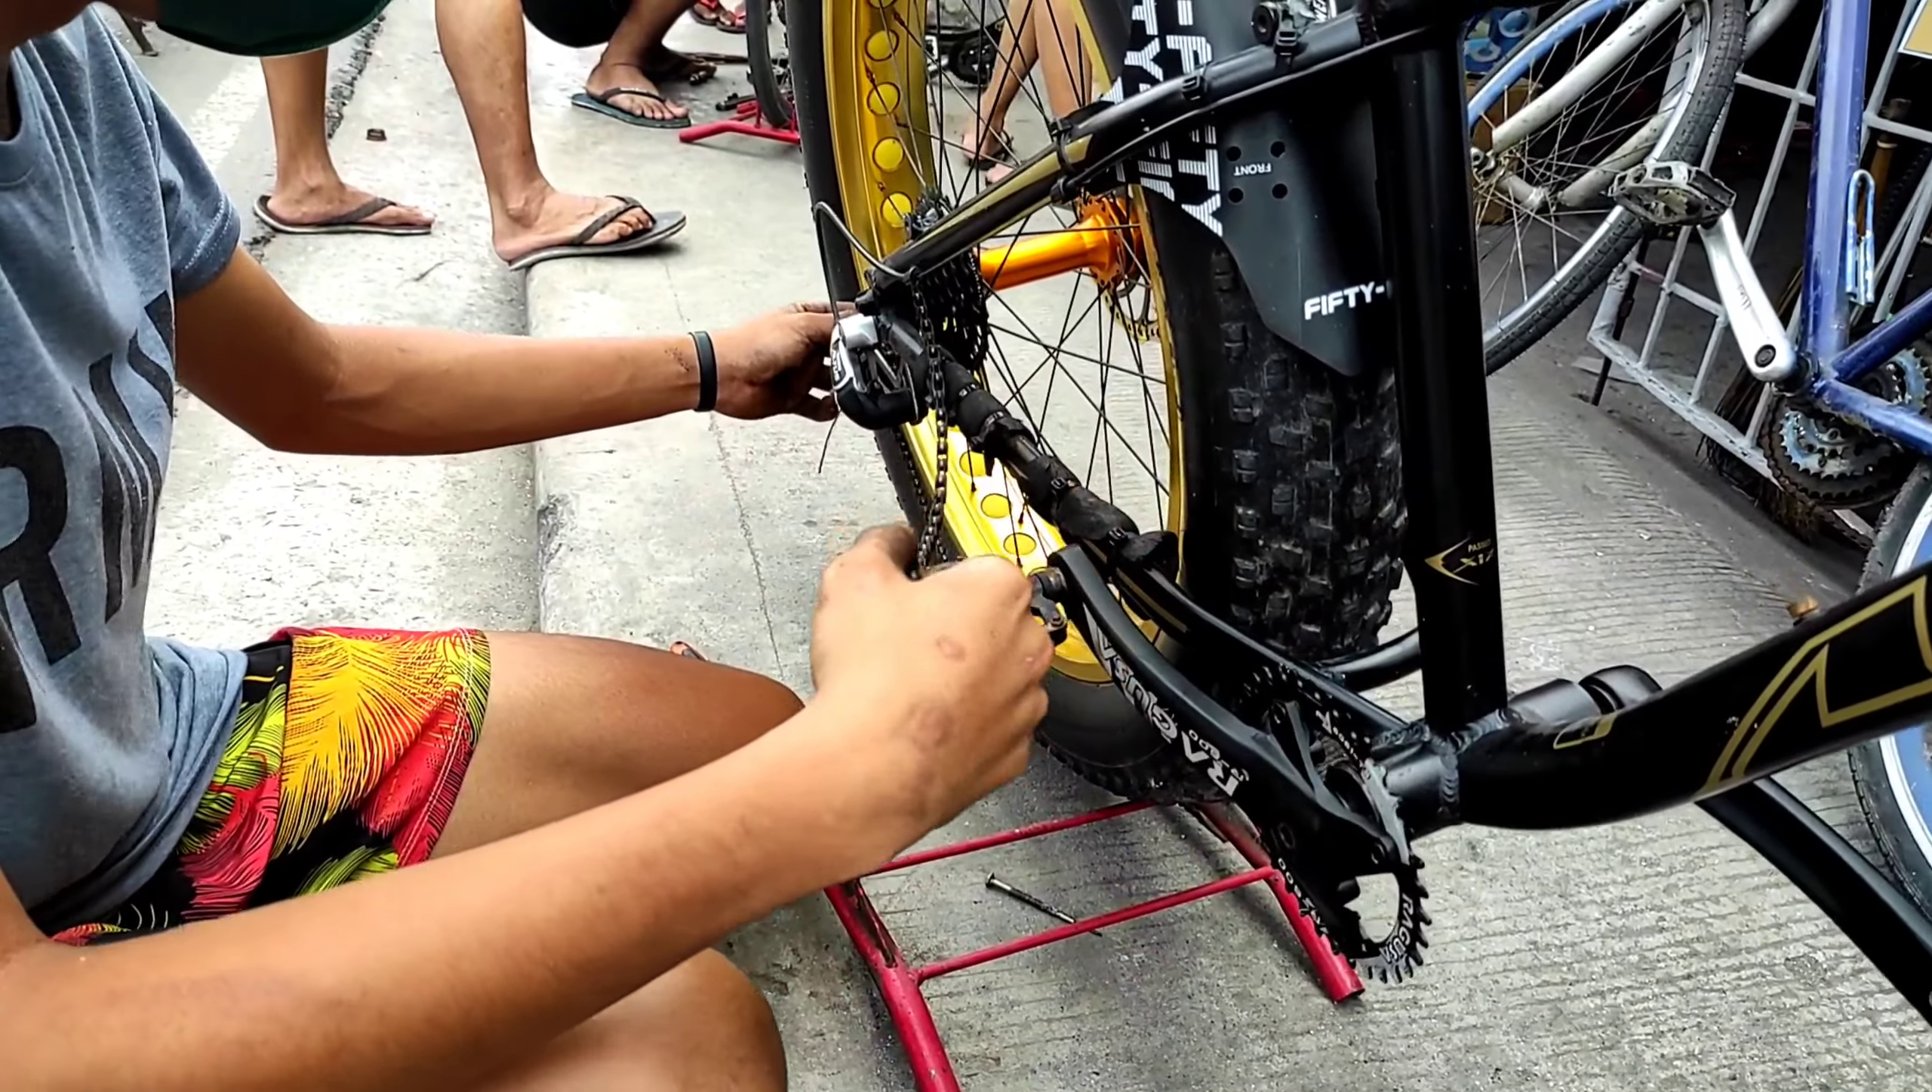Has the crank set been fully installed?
Yes.